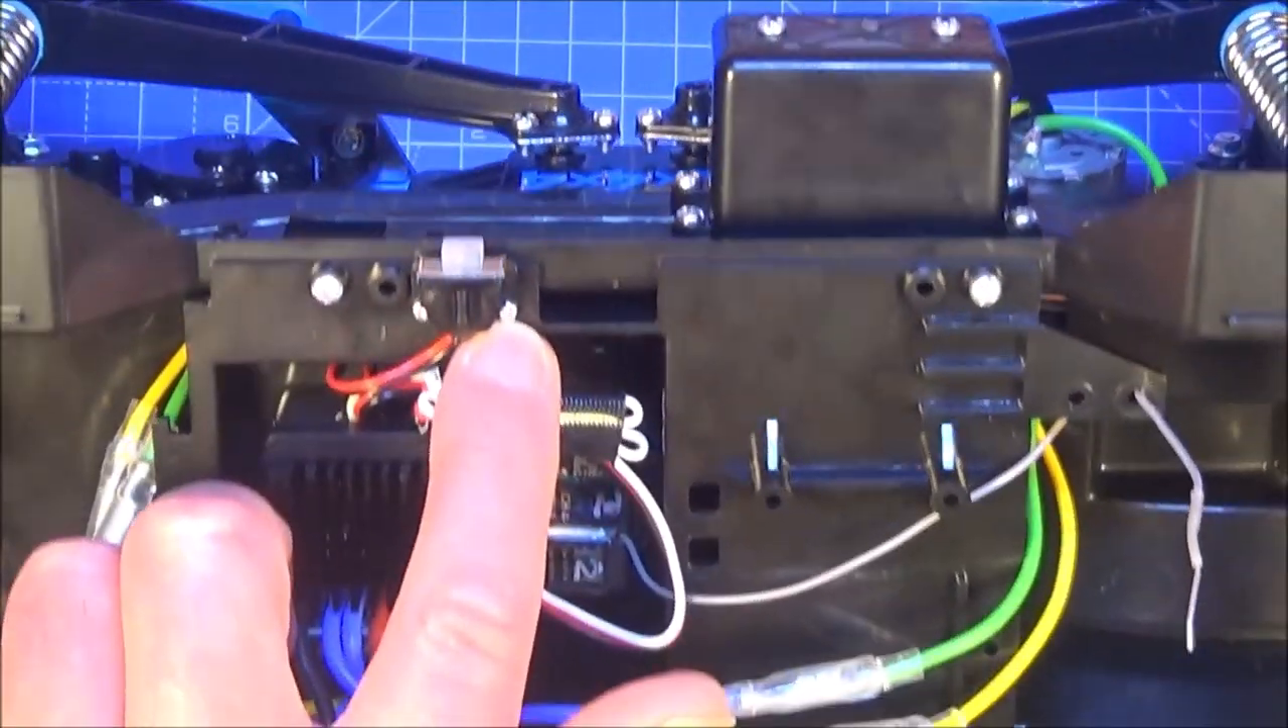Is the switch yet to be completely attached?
No.